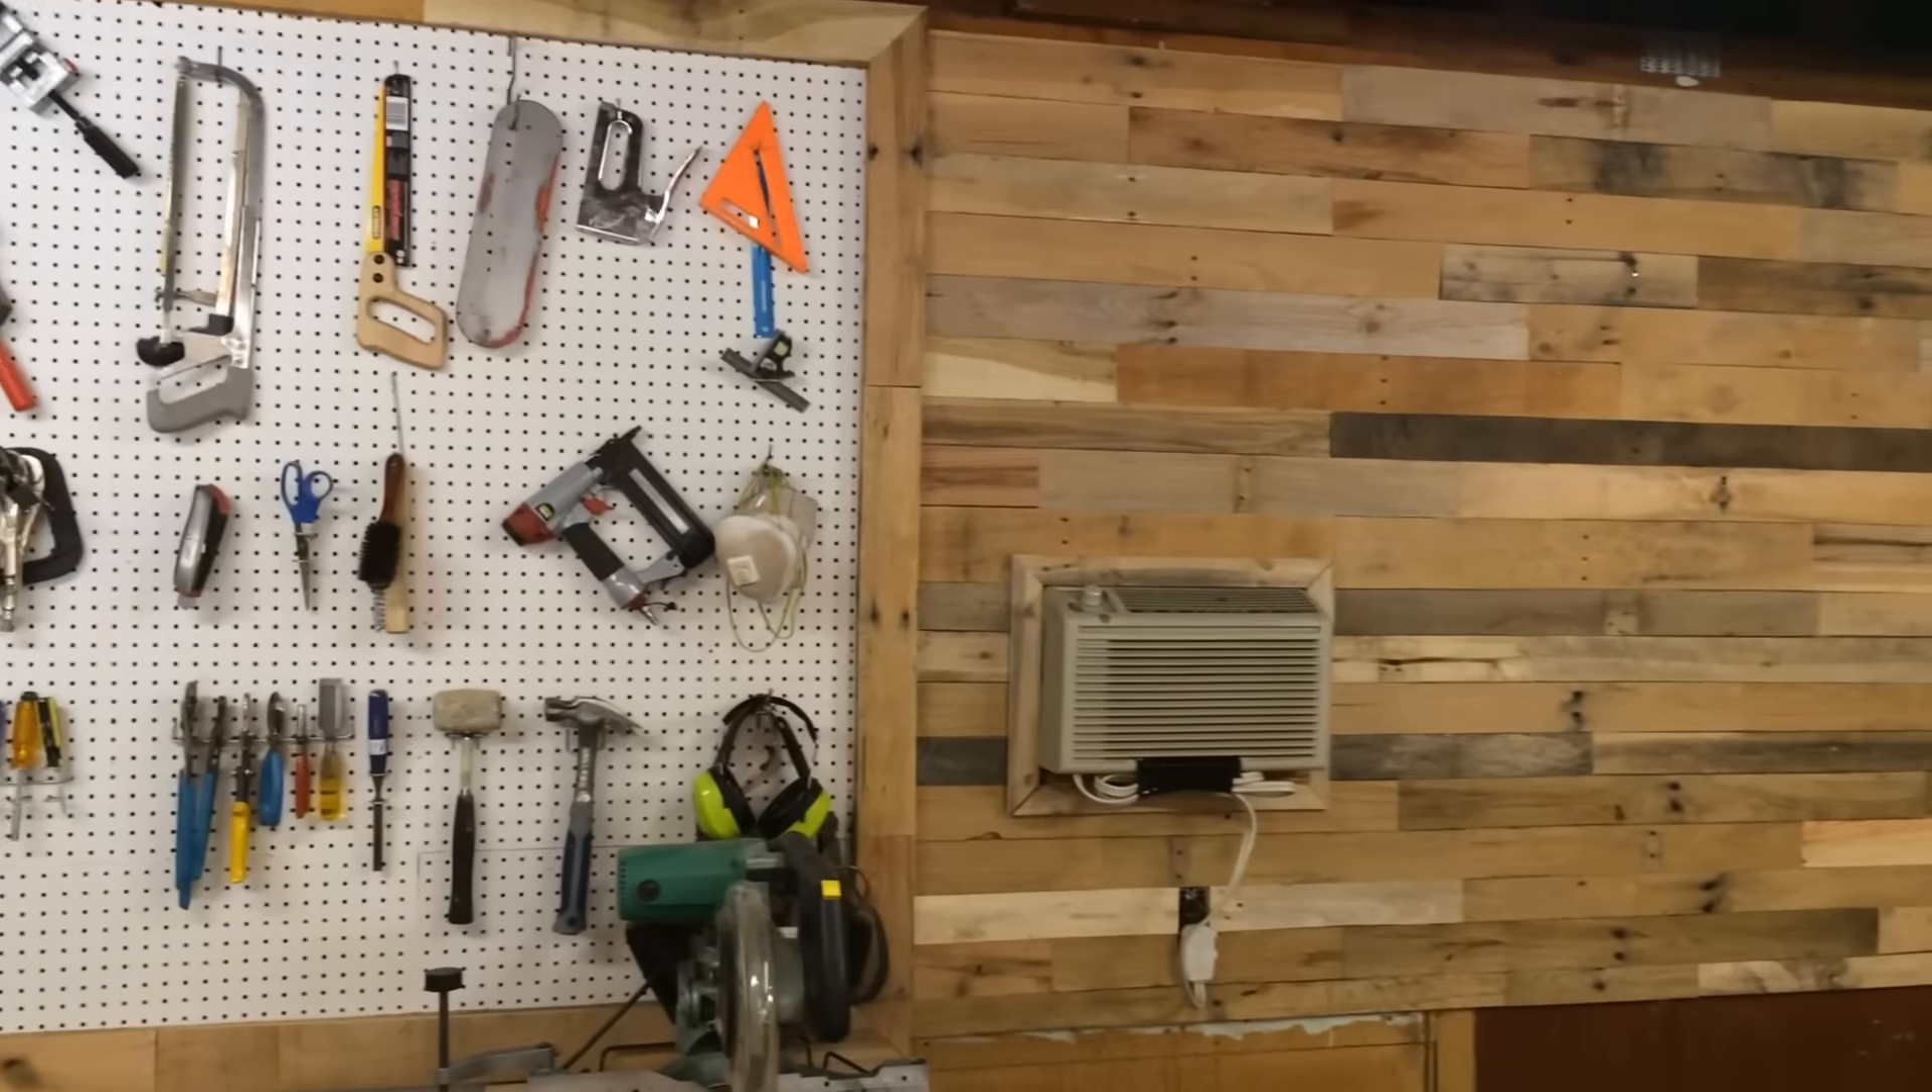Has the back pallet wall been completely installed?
Yes.